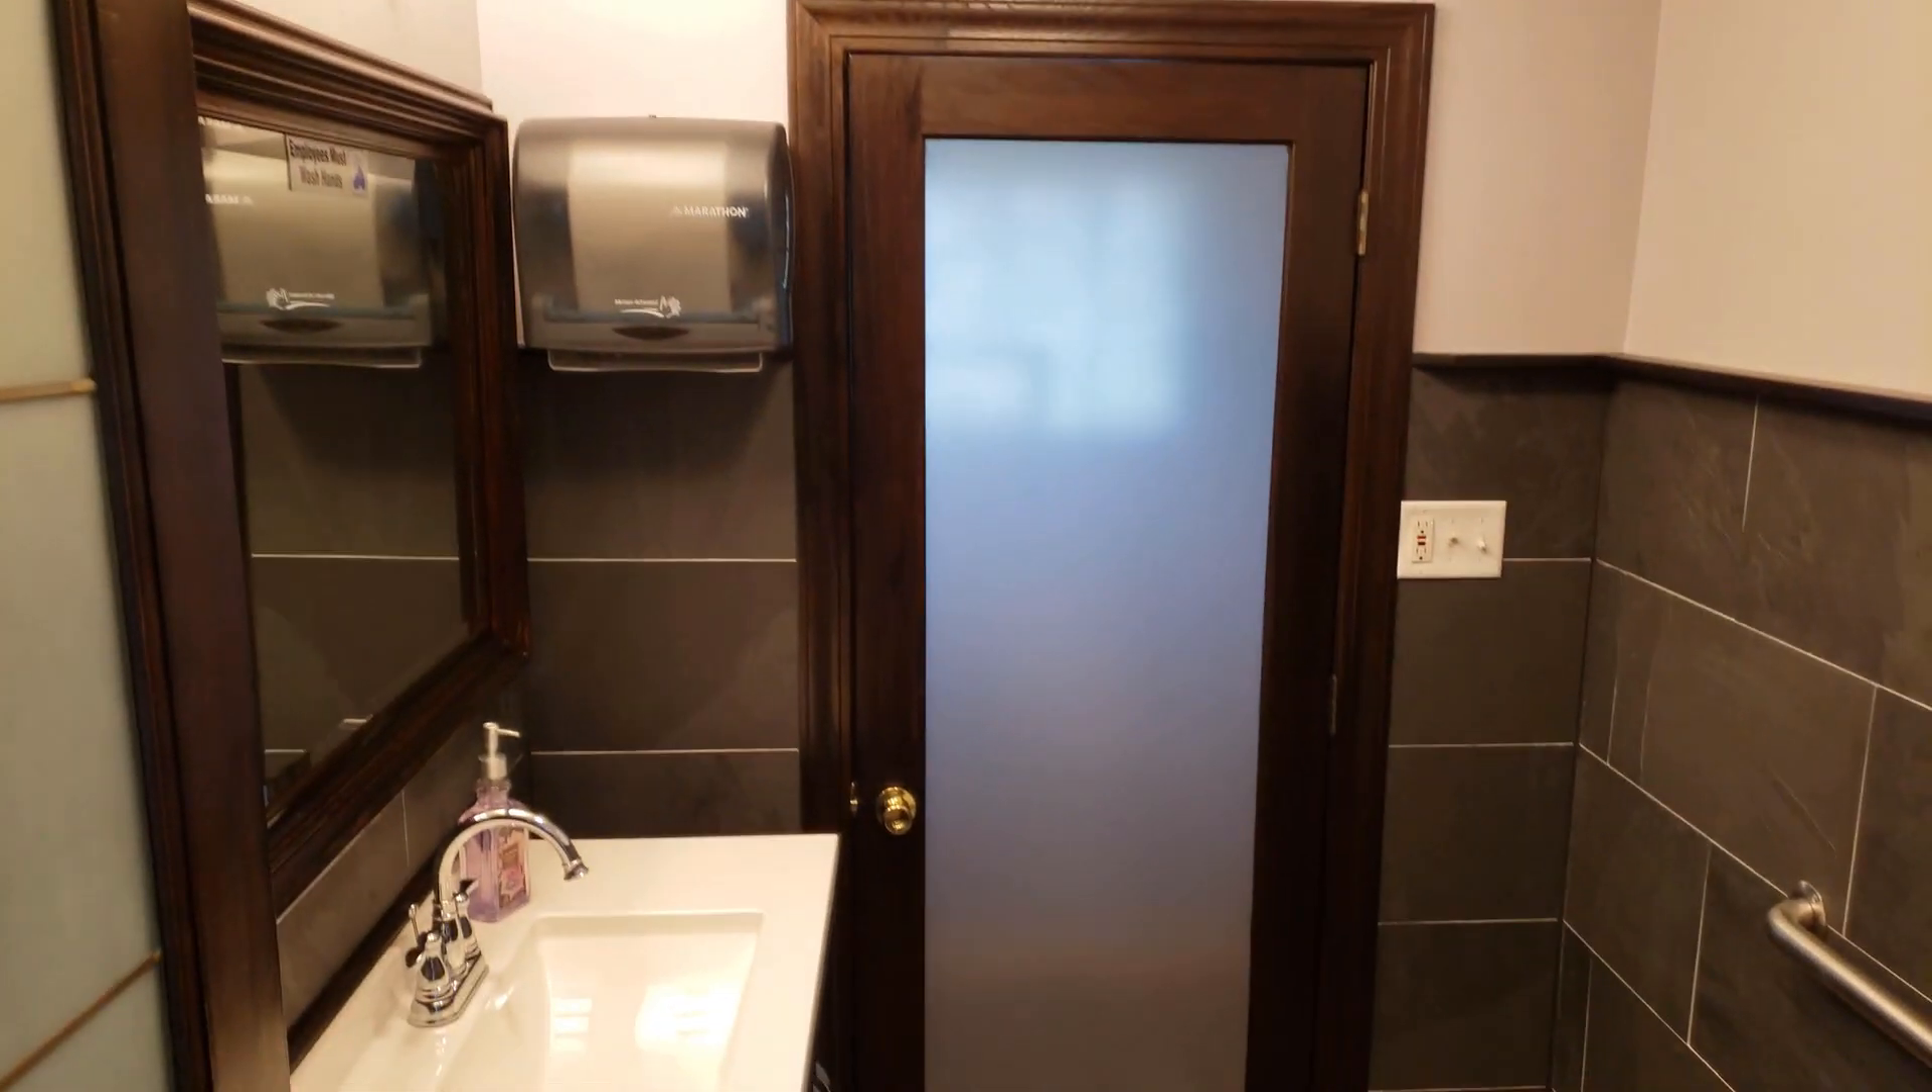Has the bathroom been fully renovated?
Yes.